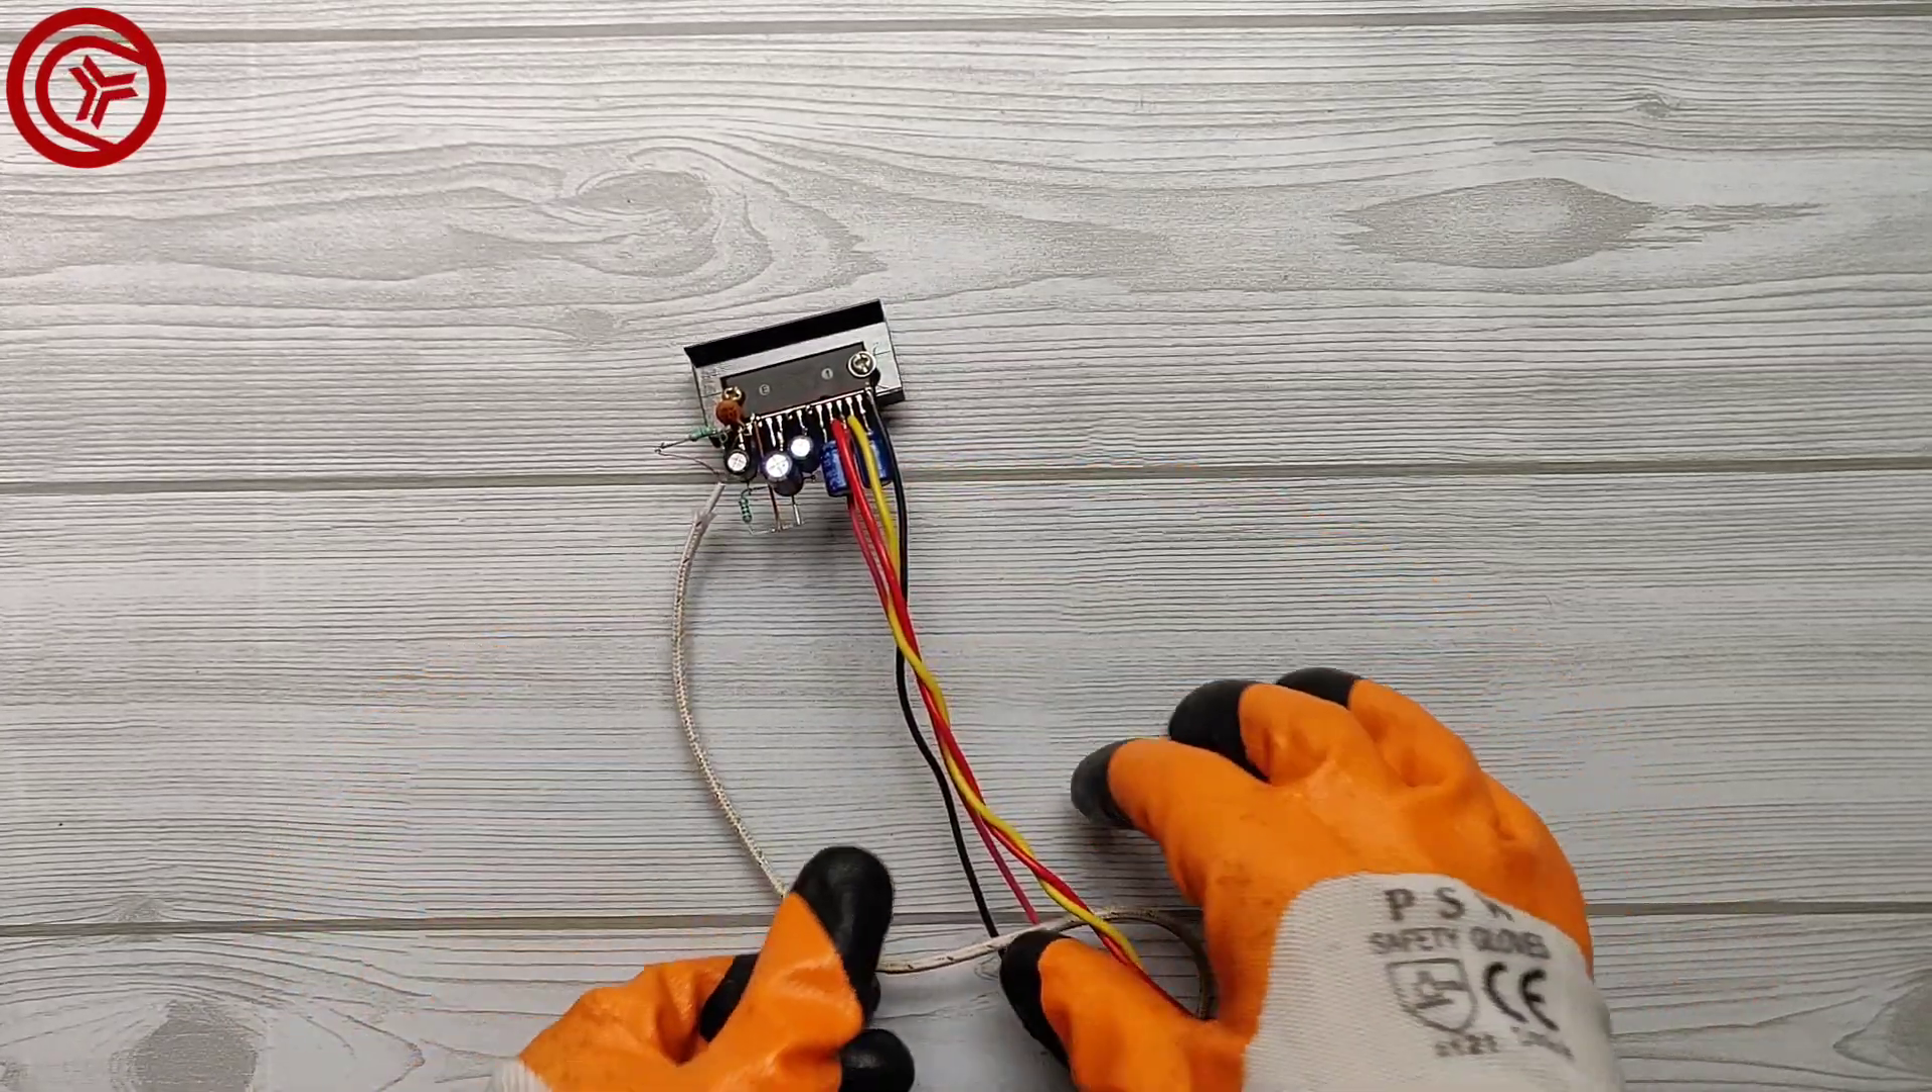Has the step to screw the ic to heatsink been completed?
Yes.